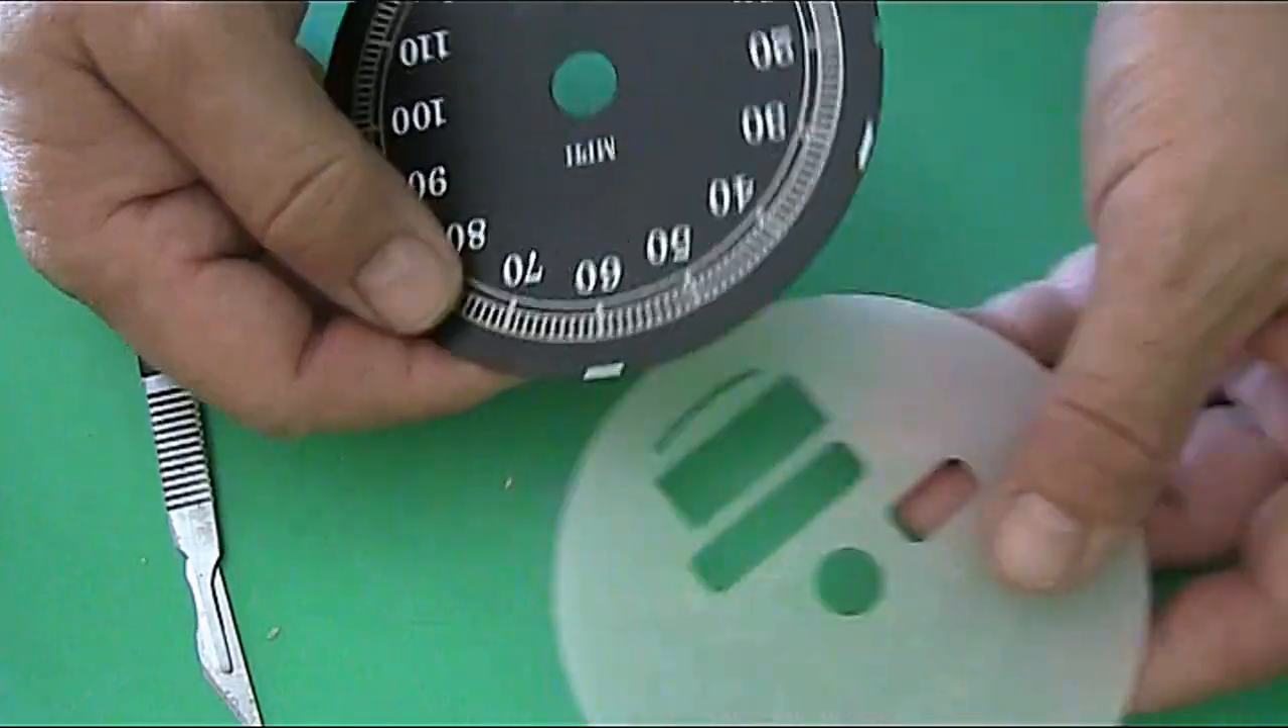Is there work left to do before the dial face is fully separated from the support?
No.